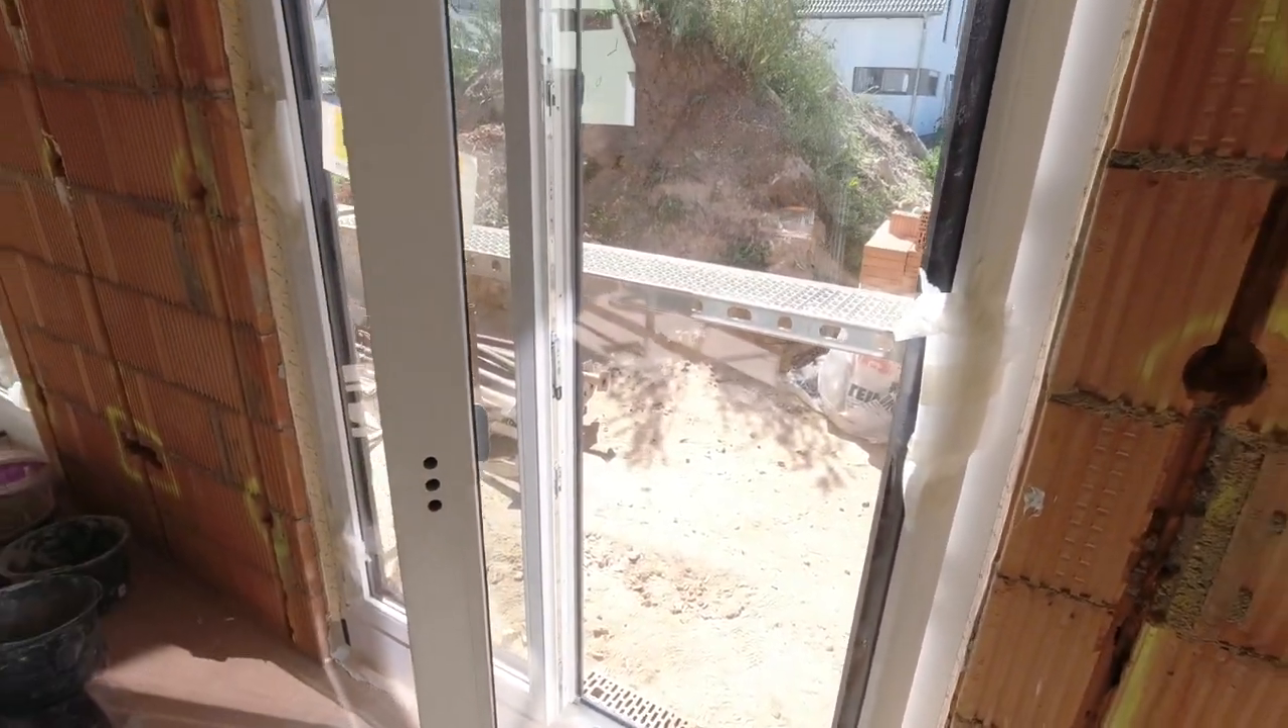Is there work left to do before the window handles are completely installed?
Yes.